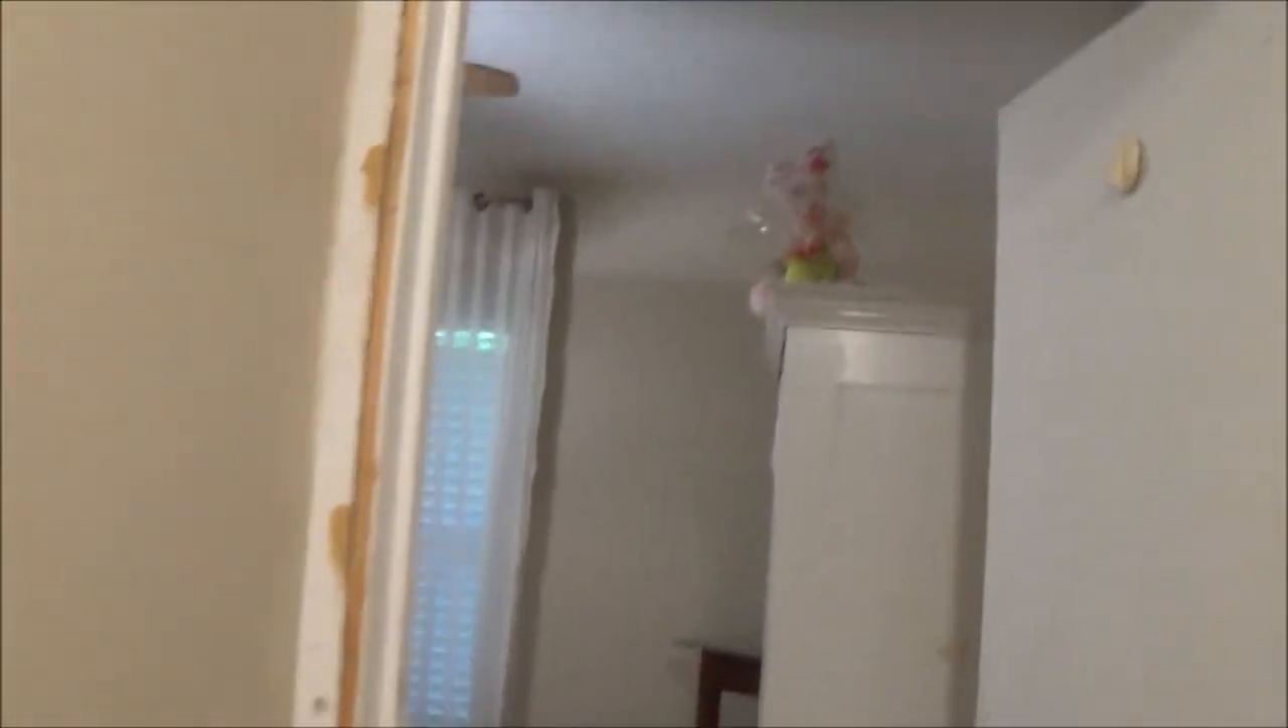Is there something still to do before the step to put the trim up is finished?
Yes.